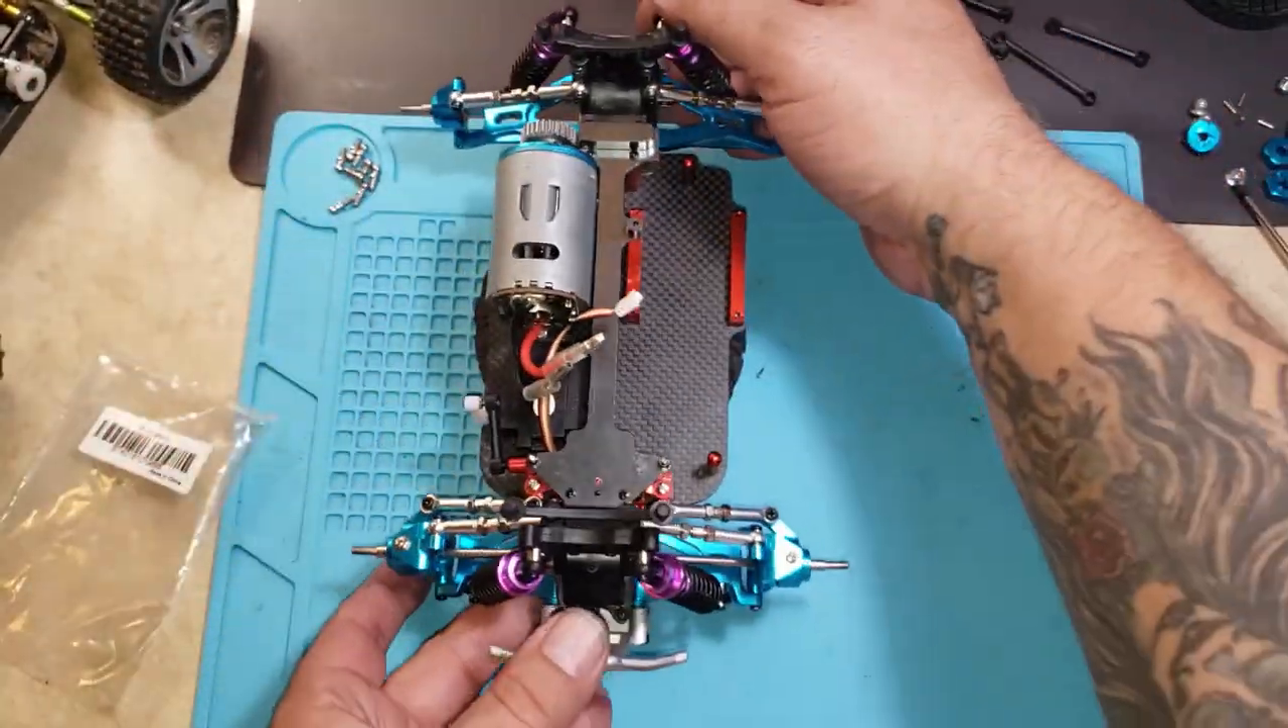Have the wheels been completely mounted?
No.